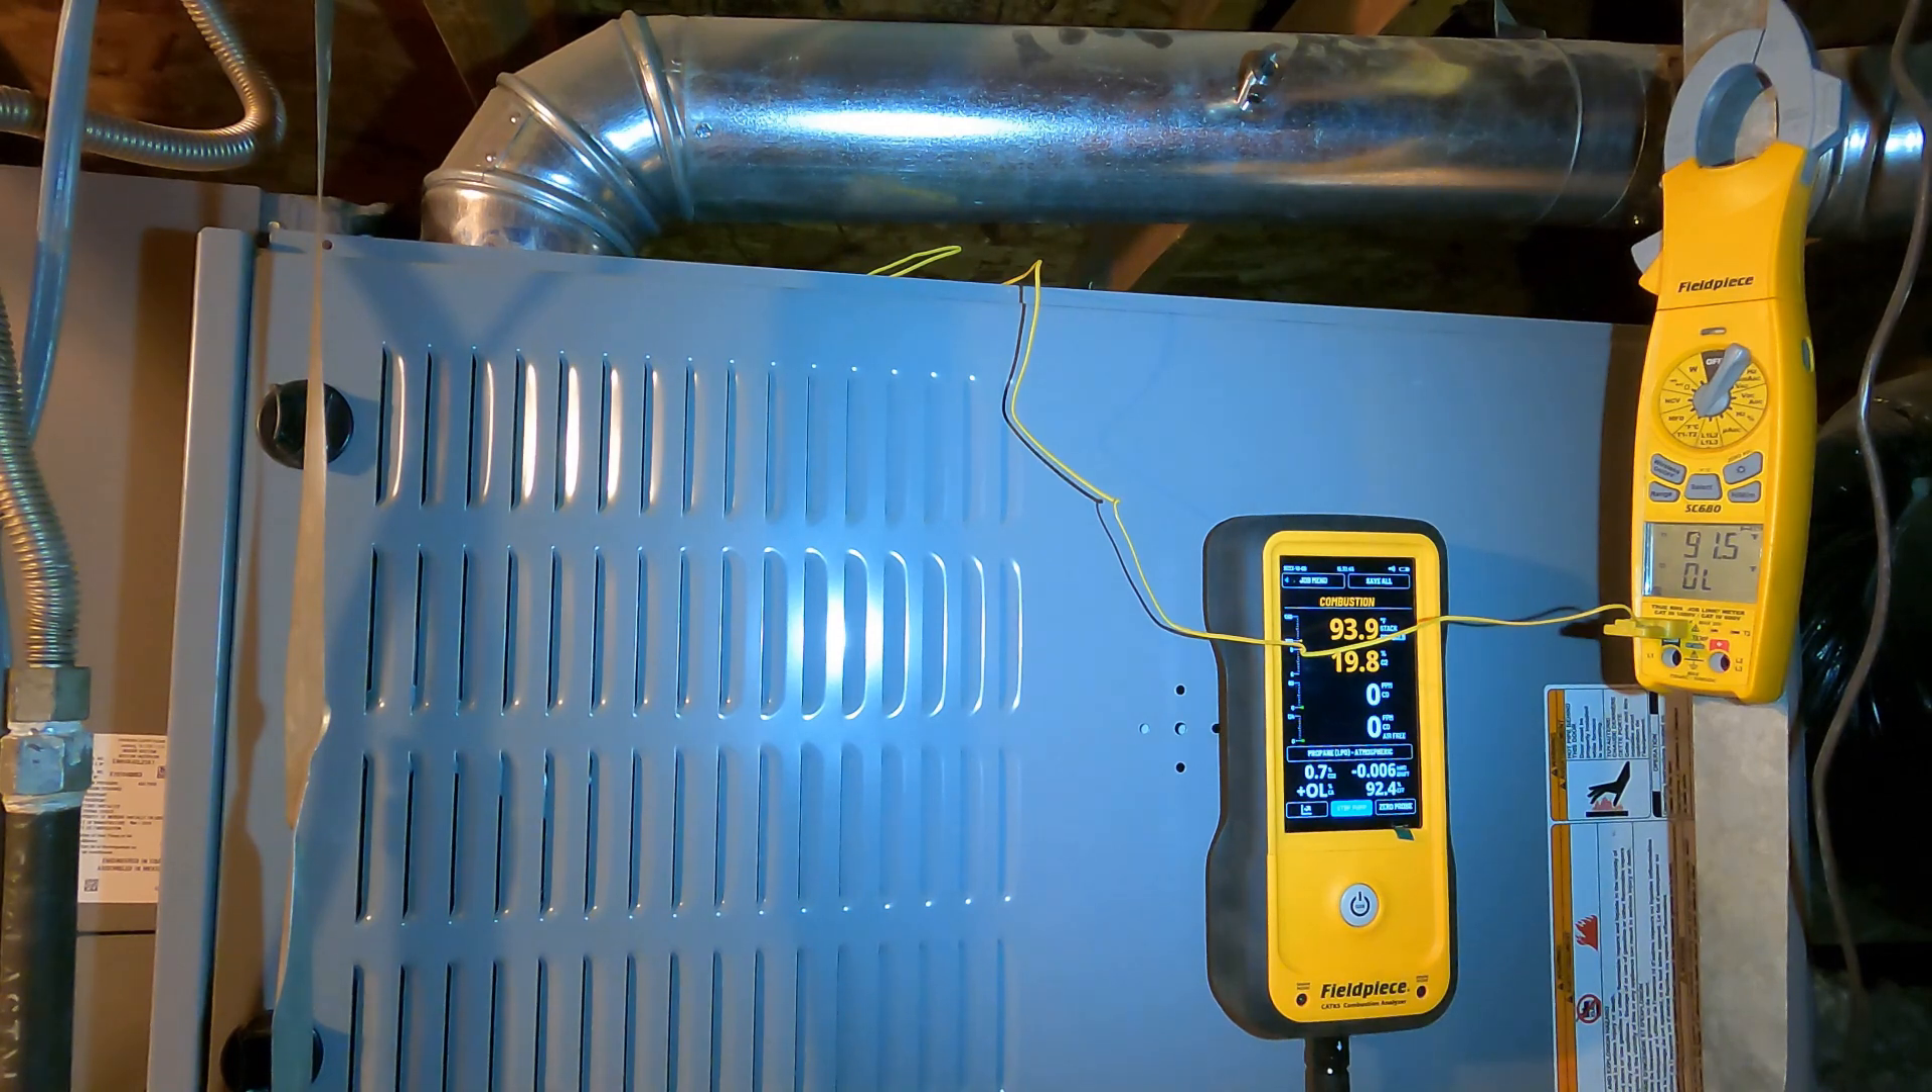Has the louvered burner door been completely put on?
Yes.